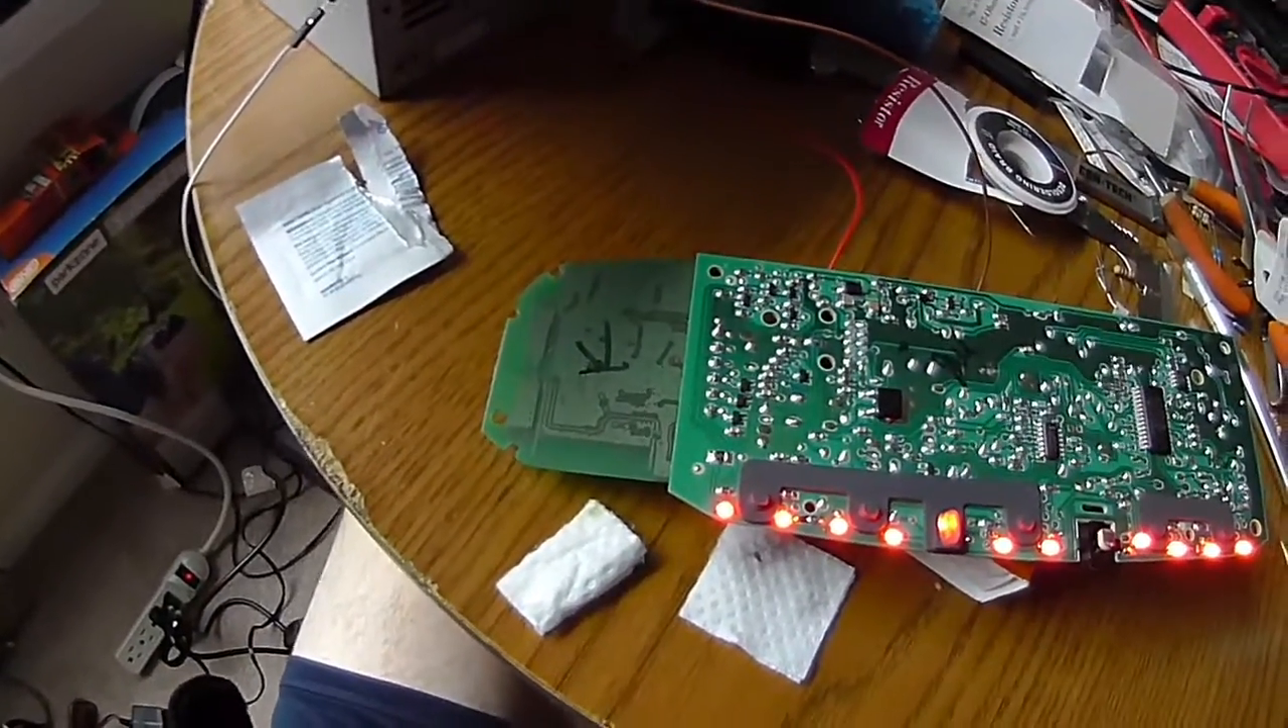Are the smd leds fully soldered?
Yes.